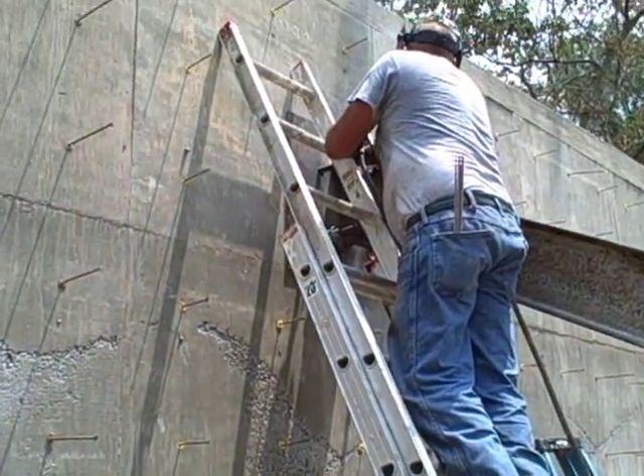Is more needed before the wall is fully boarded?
Yes.